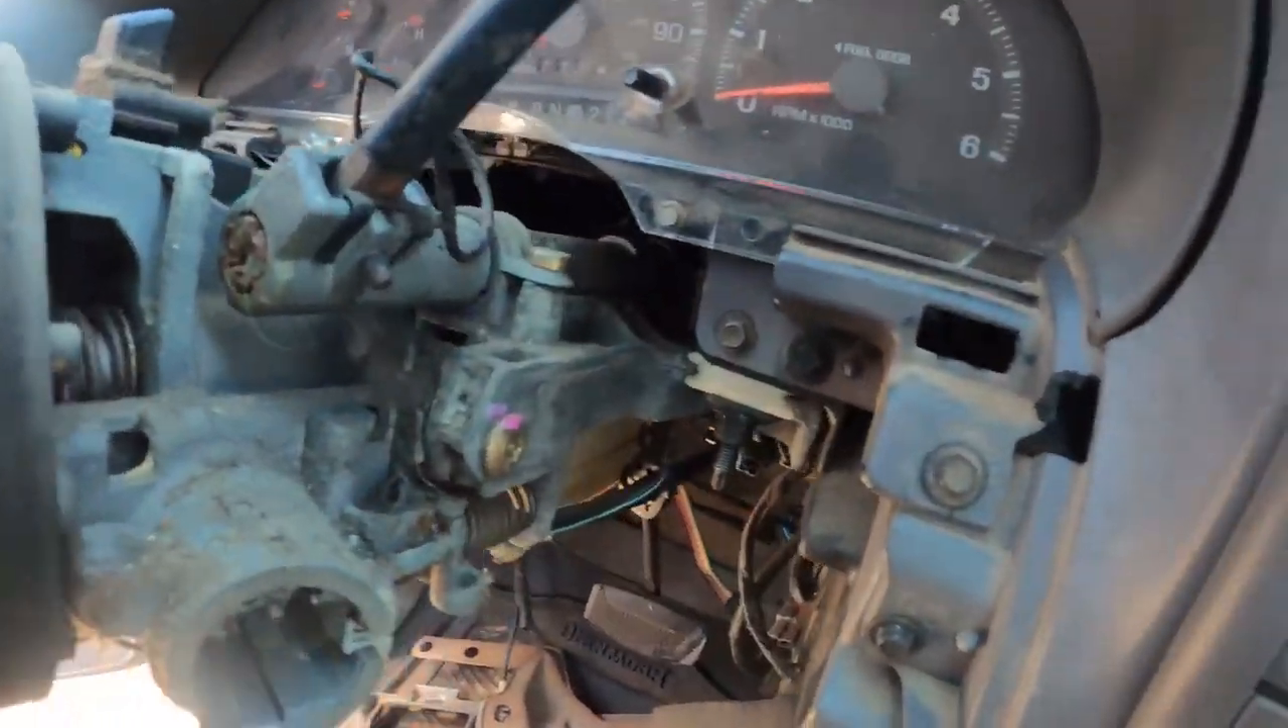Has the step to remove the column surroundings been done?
Yes.